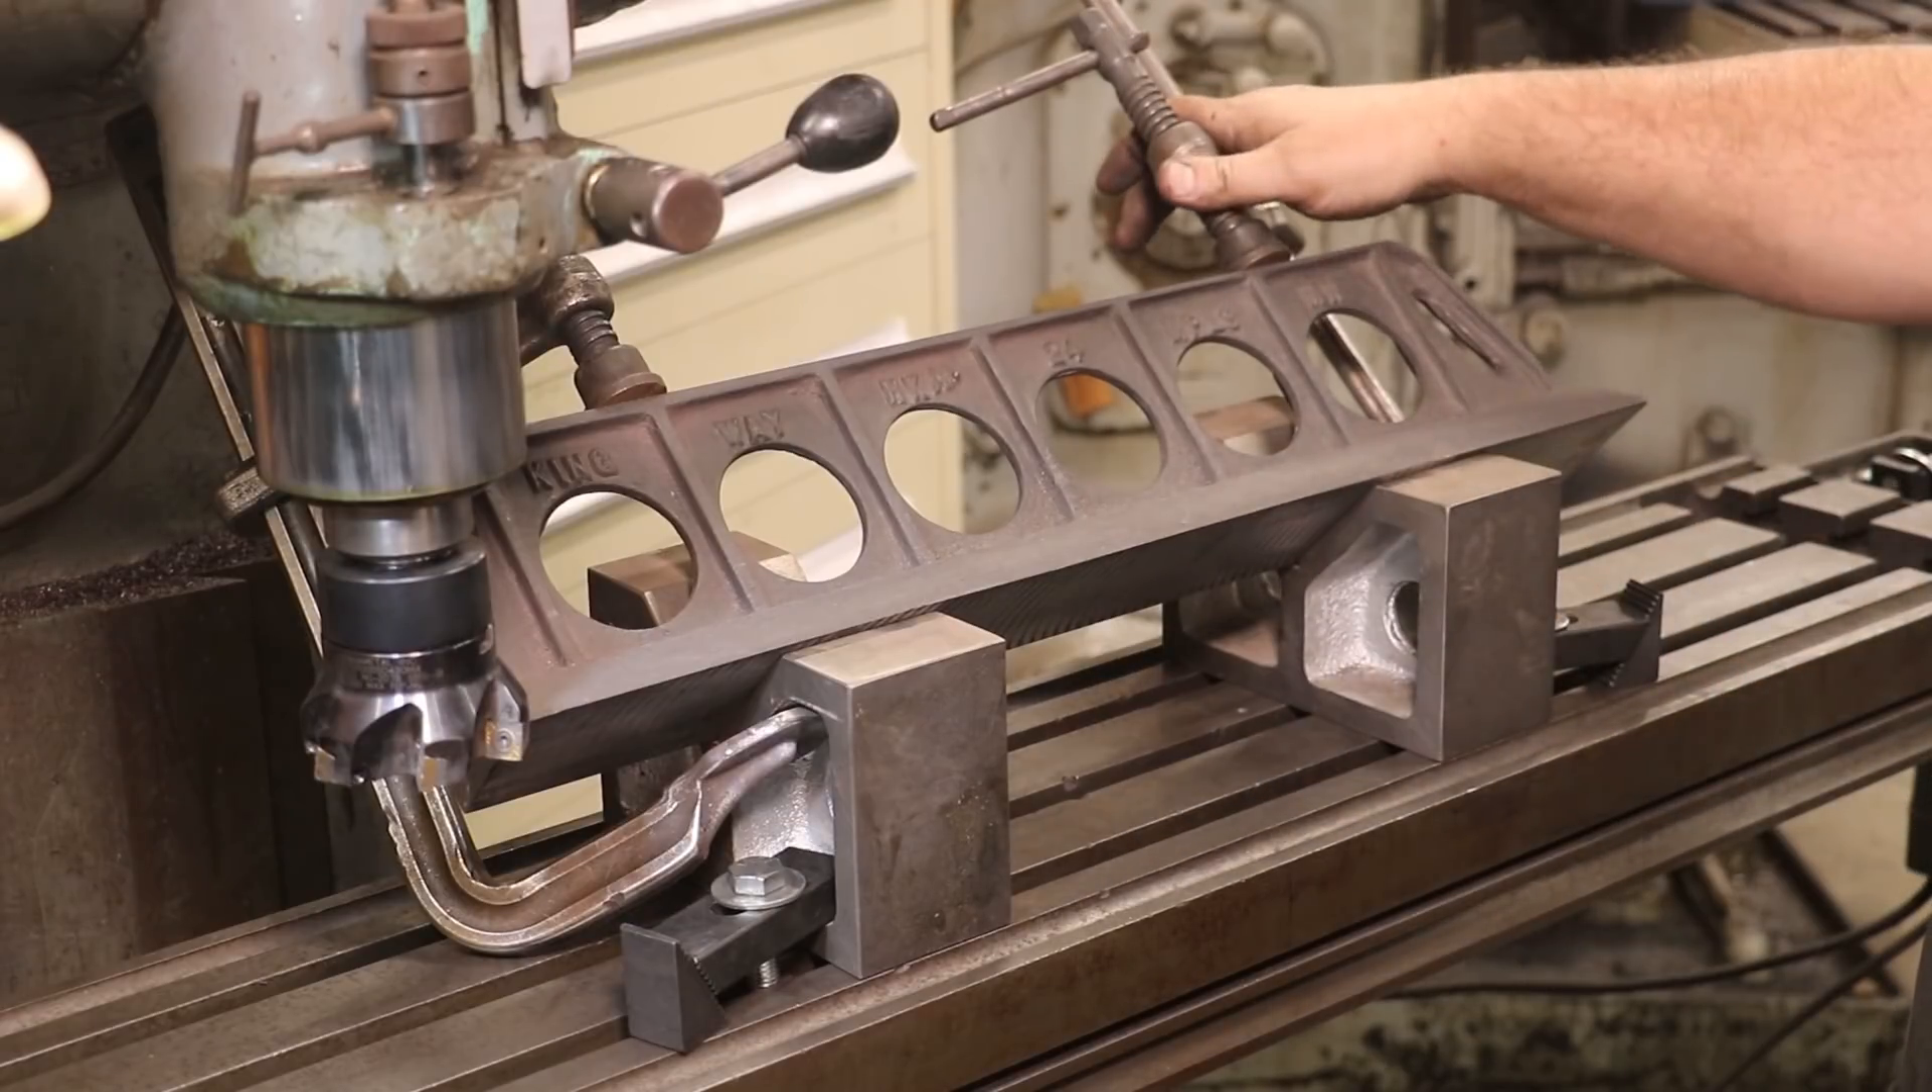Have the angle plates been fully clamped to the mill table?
Yes.